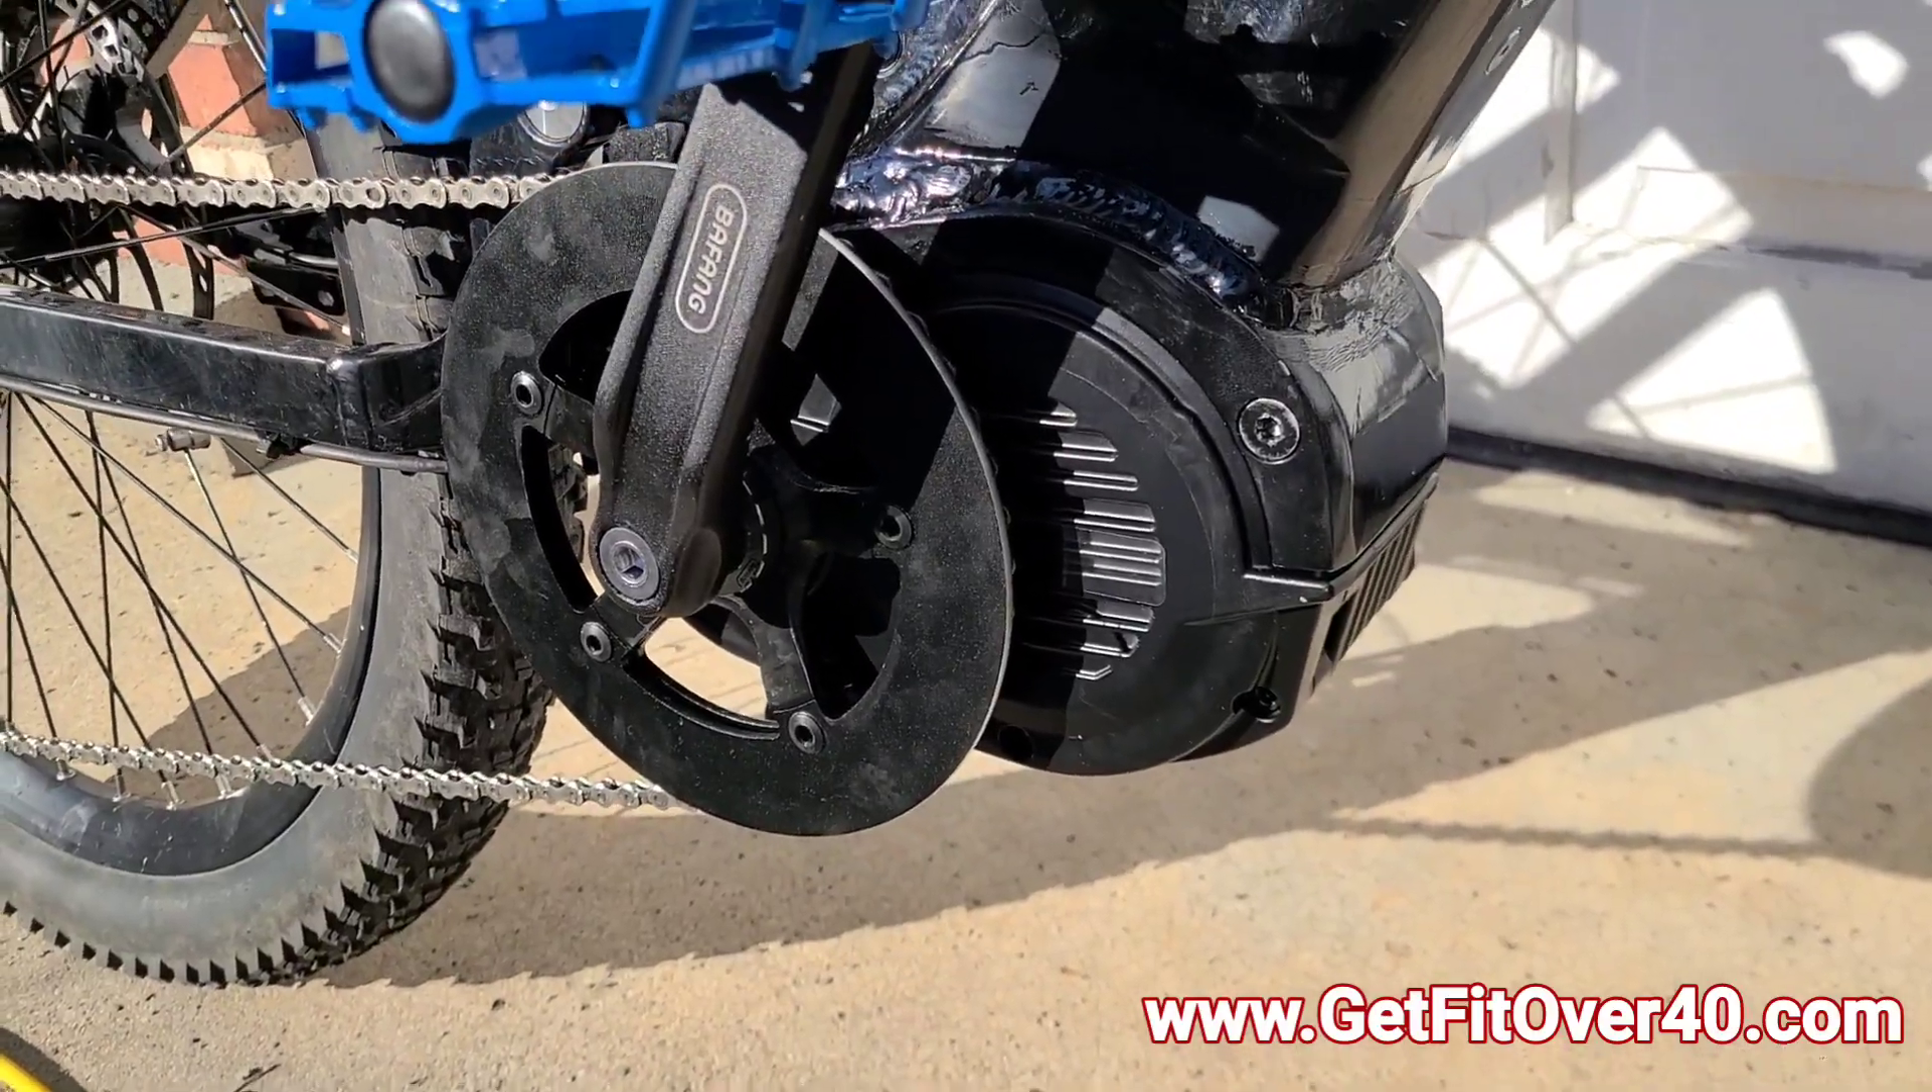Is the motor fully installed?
Yes.